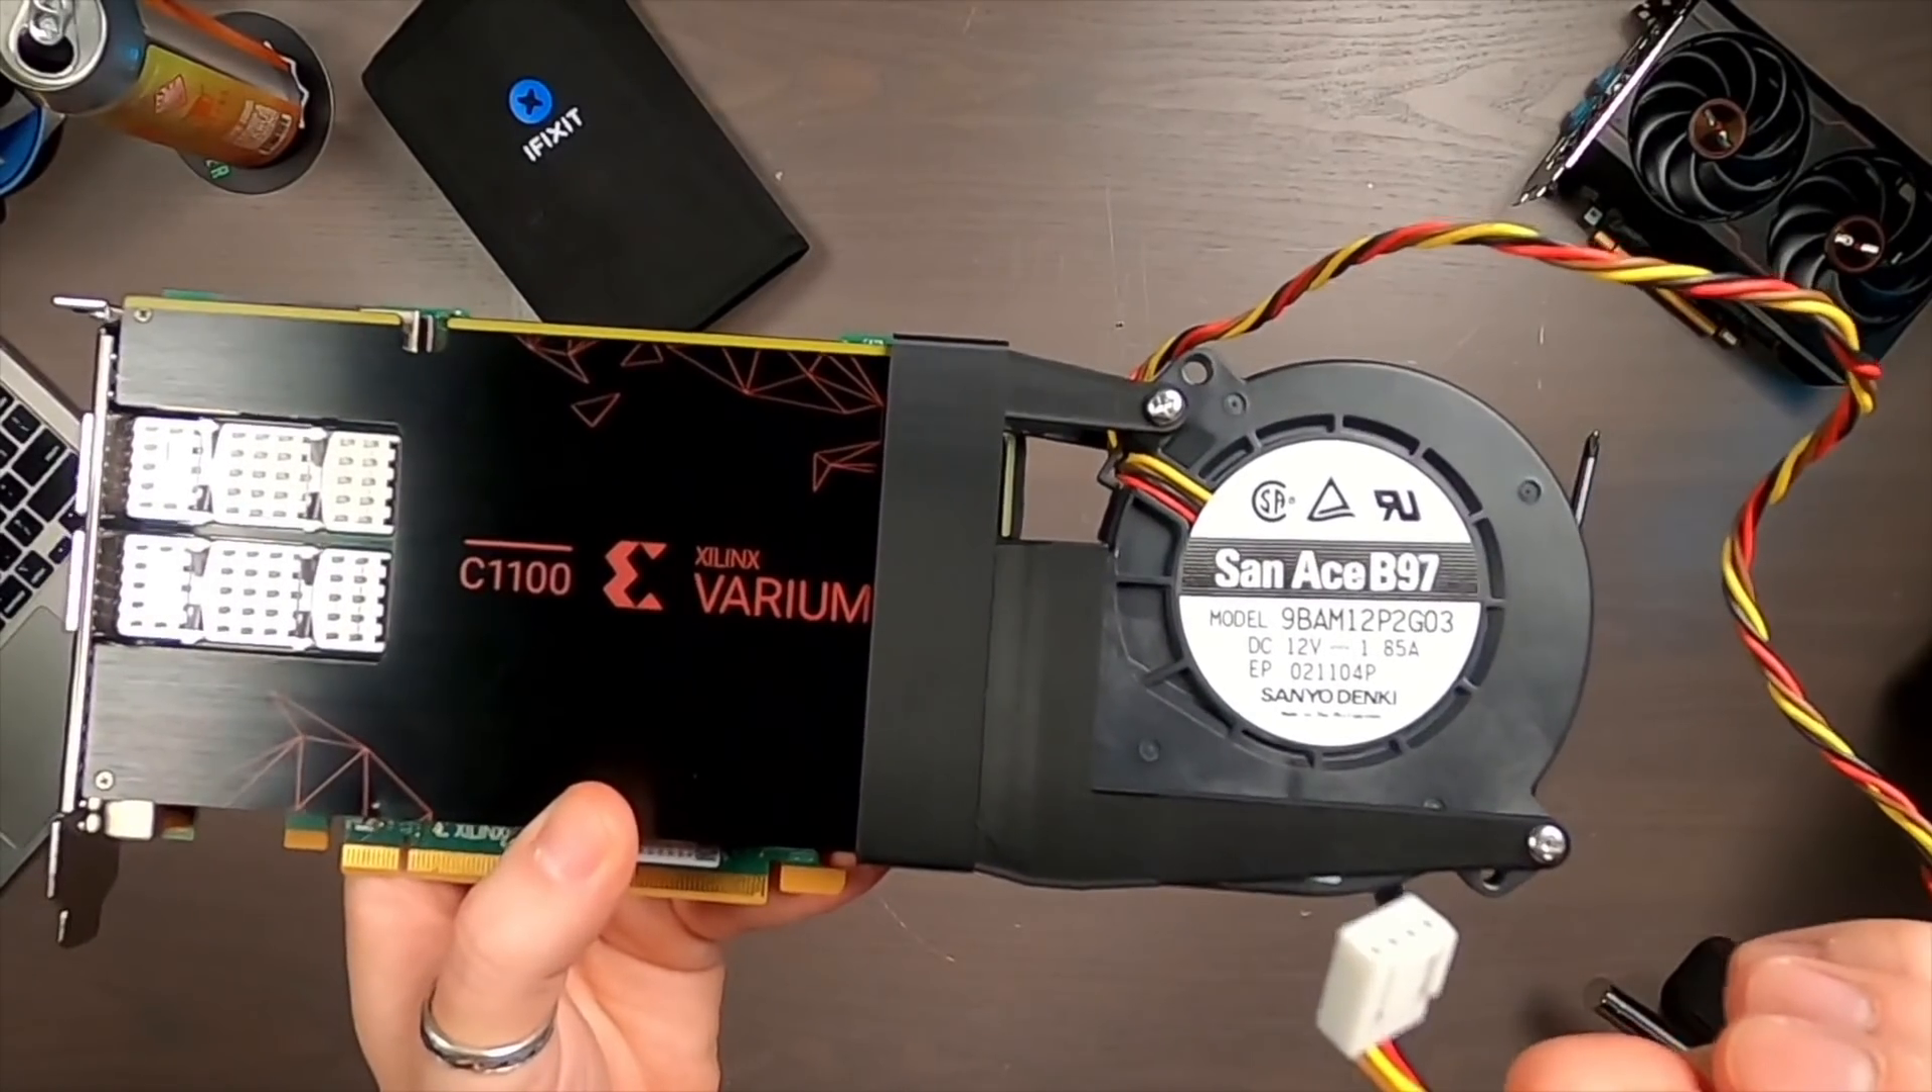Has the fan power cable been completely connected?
No.